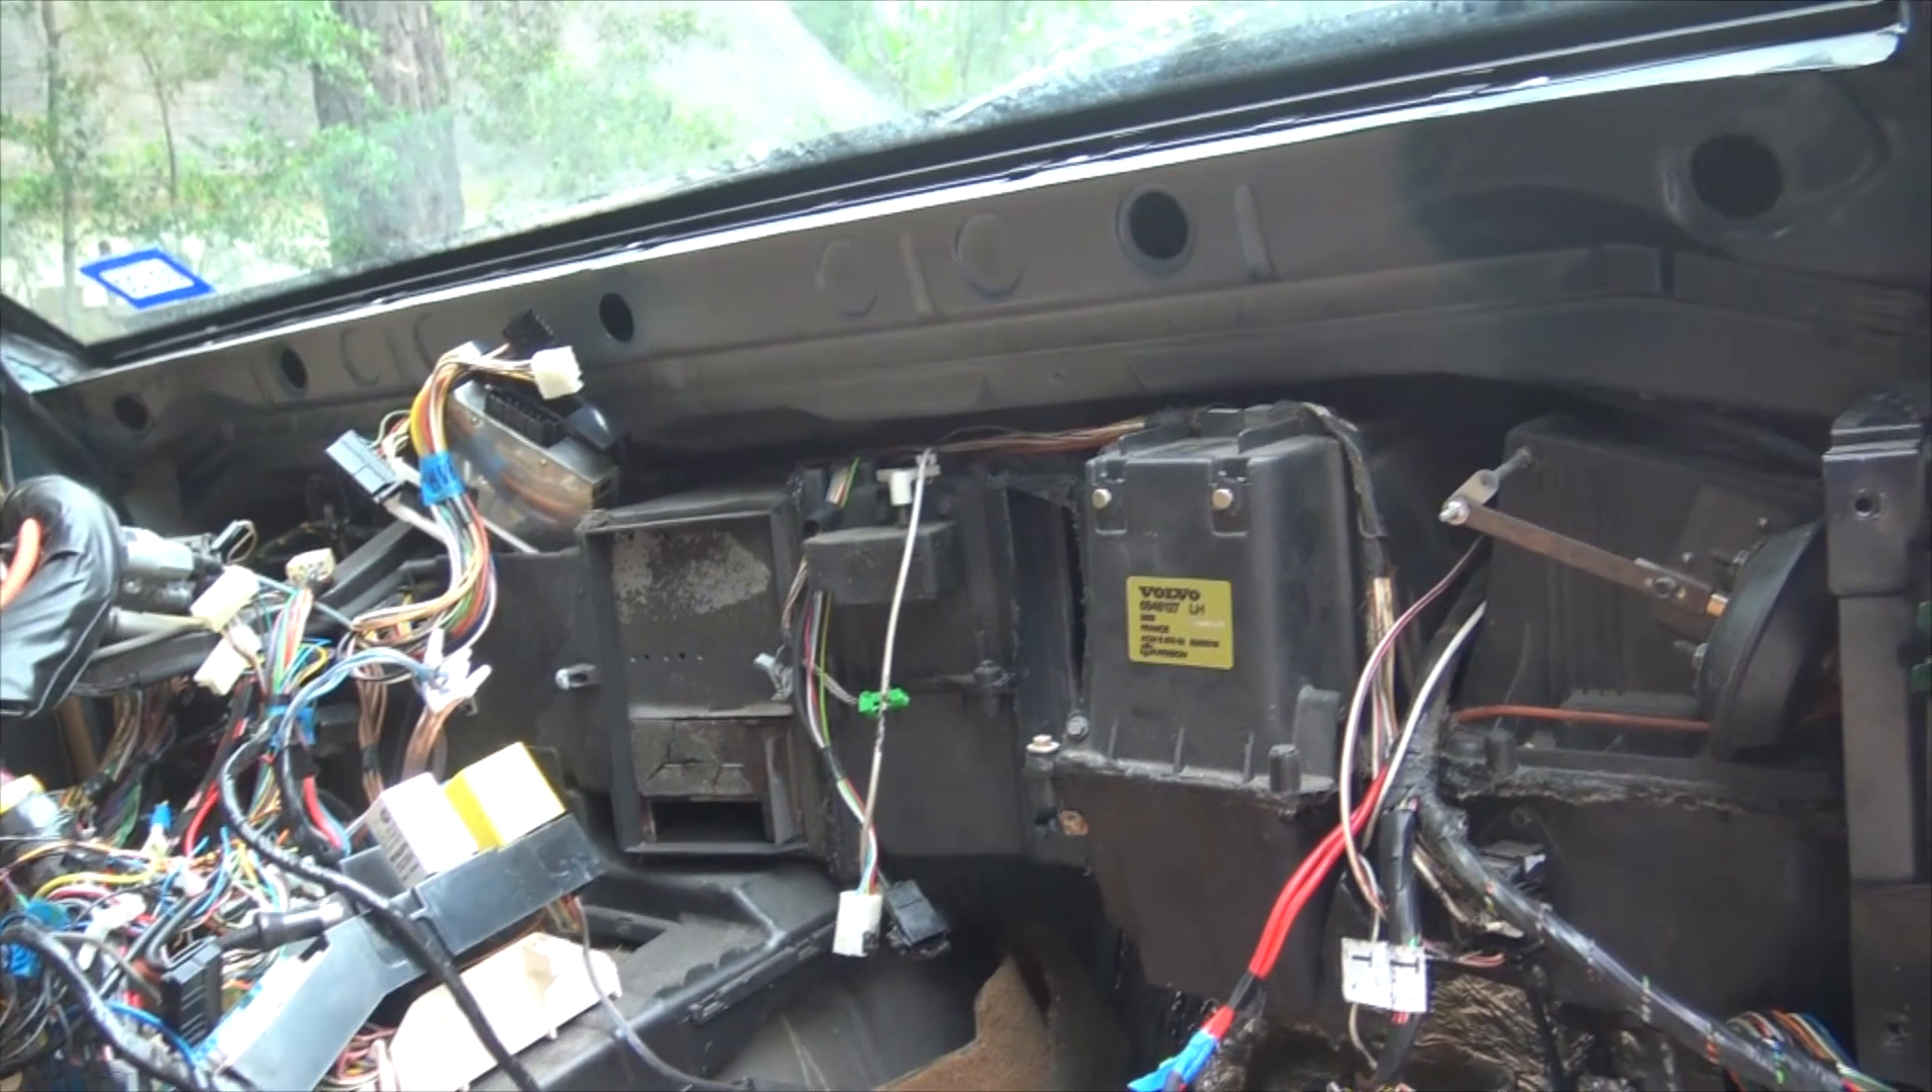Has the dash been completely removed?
Yes.